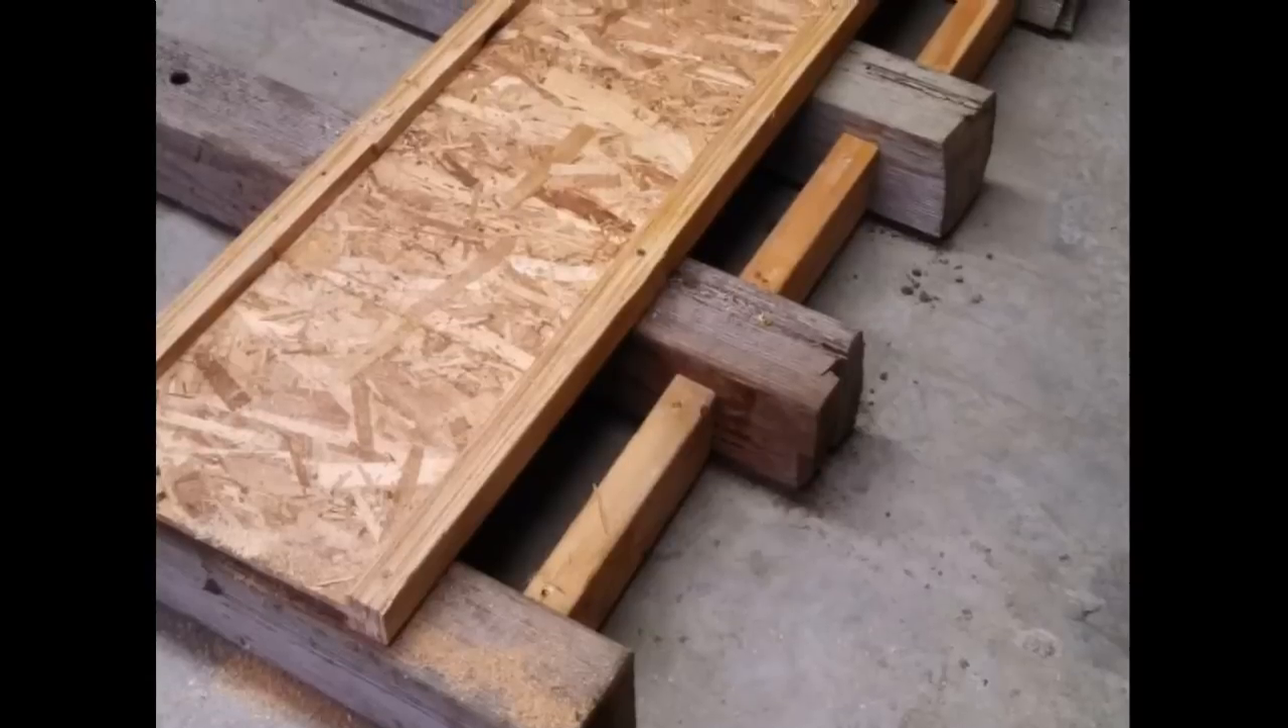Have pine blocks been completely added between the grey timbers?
Yes.